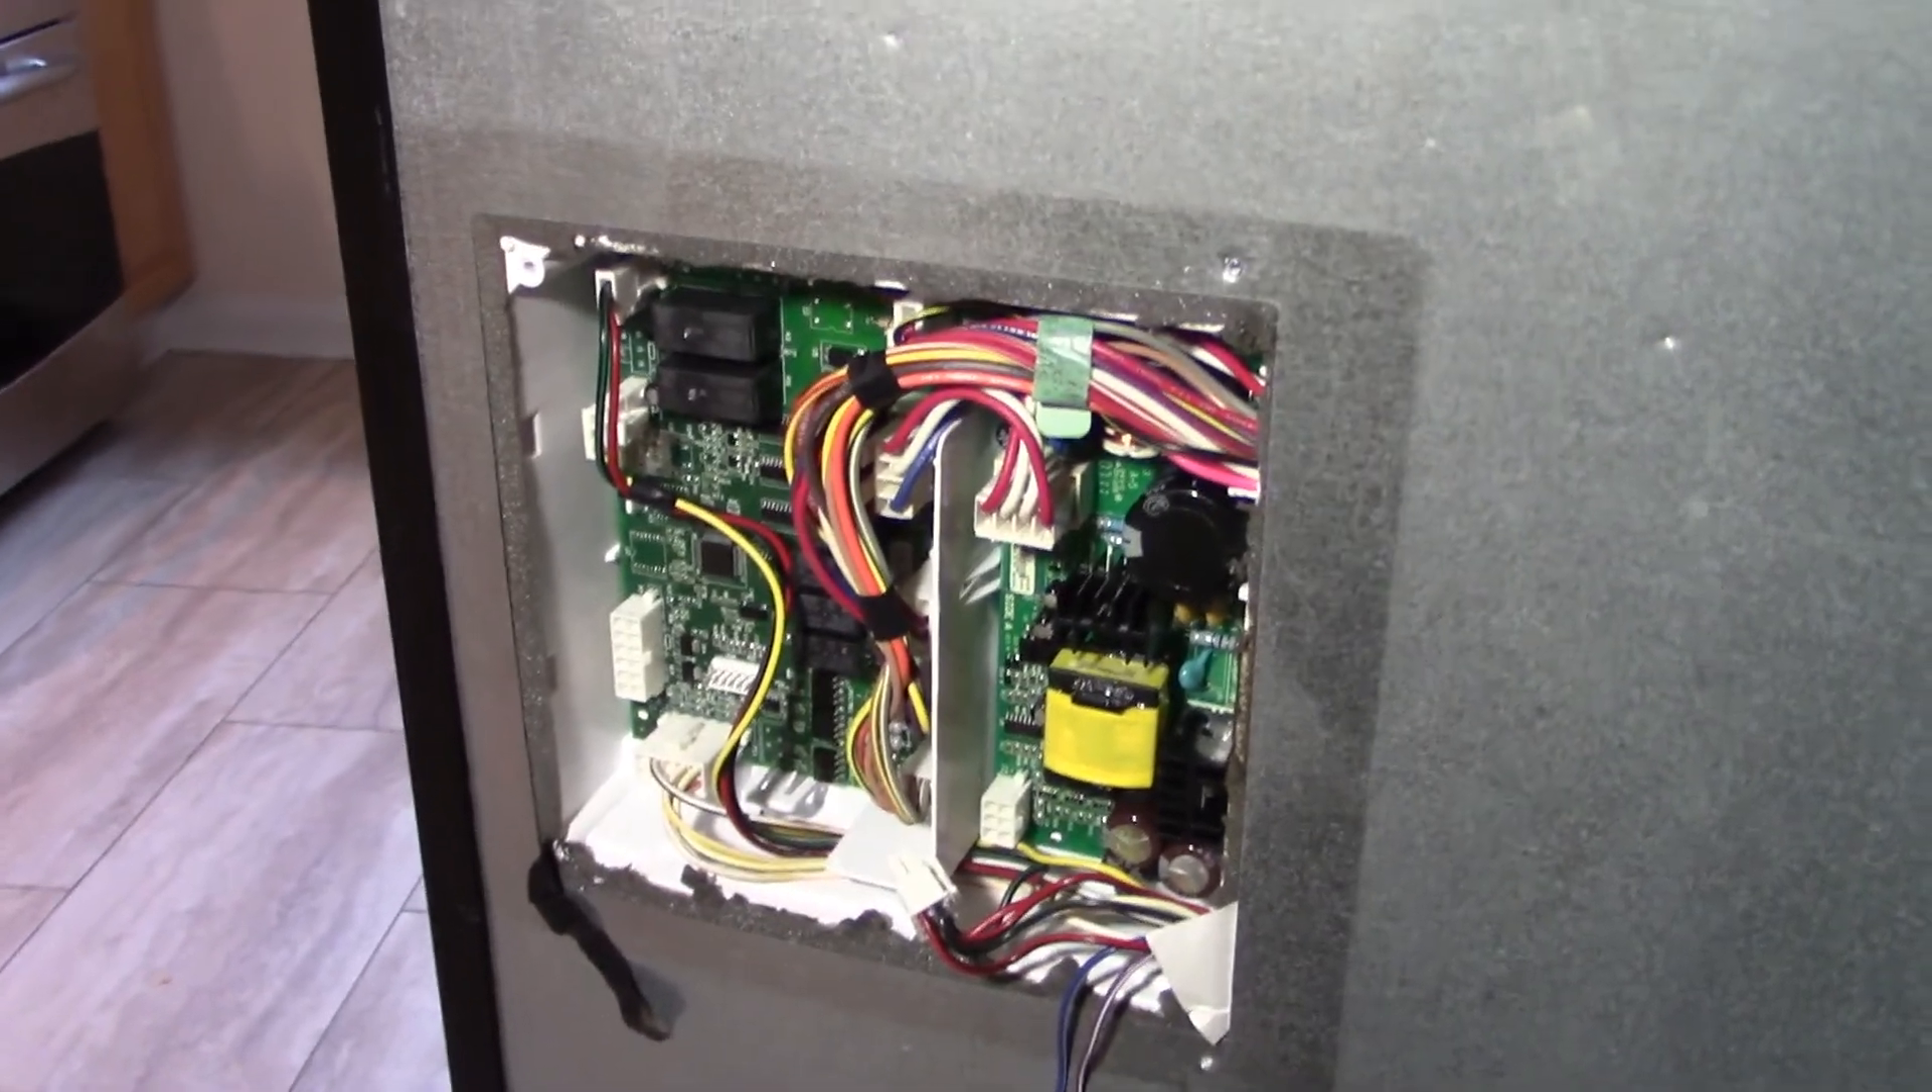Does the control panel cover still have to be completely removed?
No.